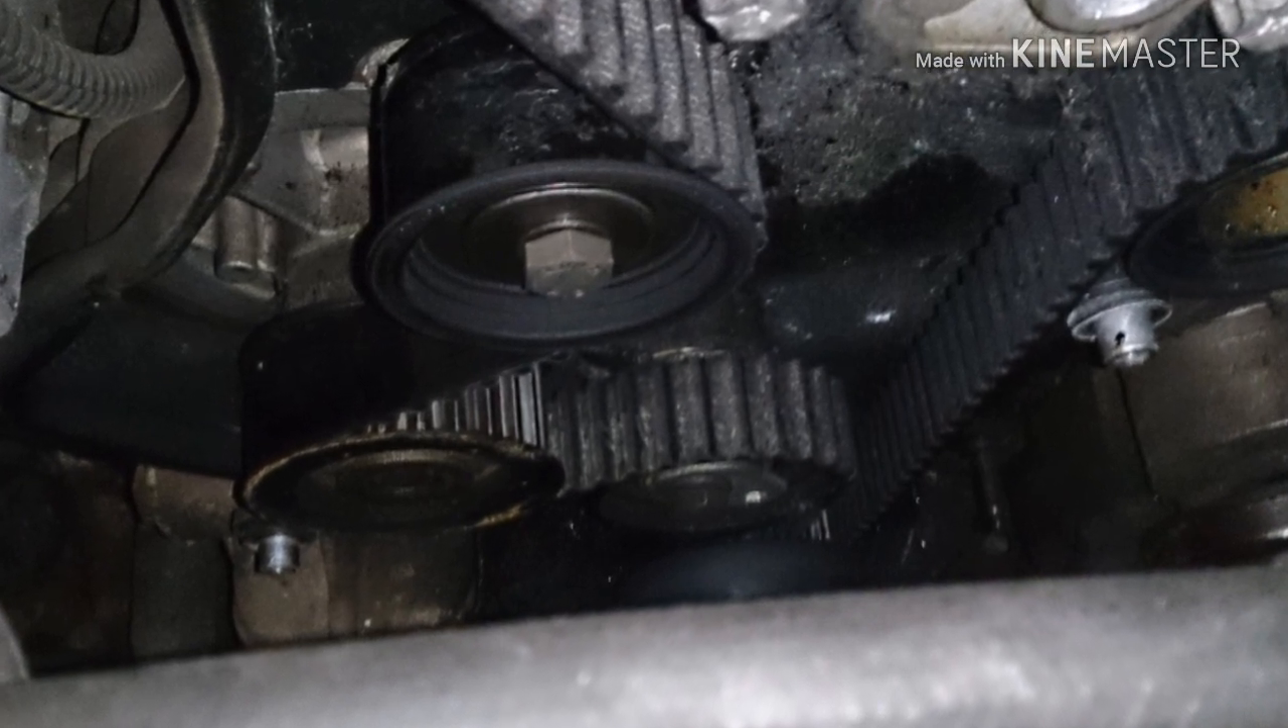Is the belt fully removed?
No.